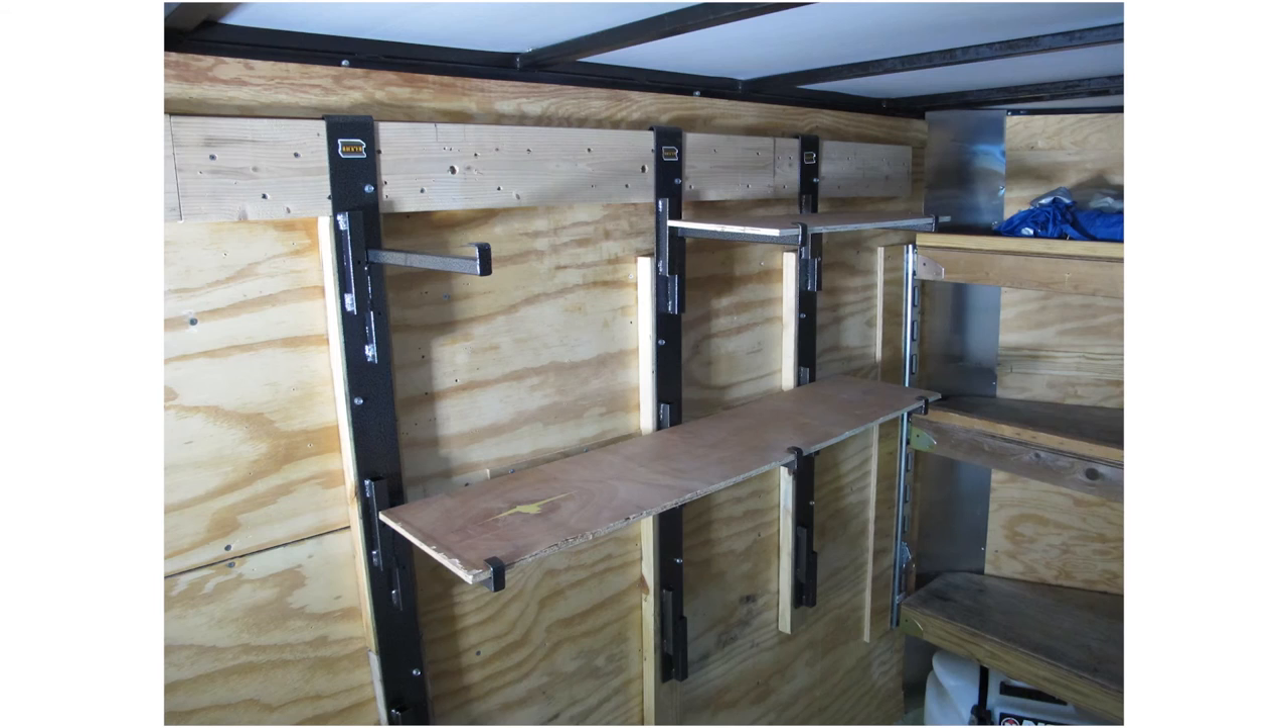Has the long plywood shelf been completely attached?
Yes.